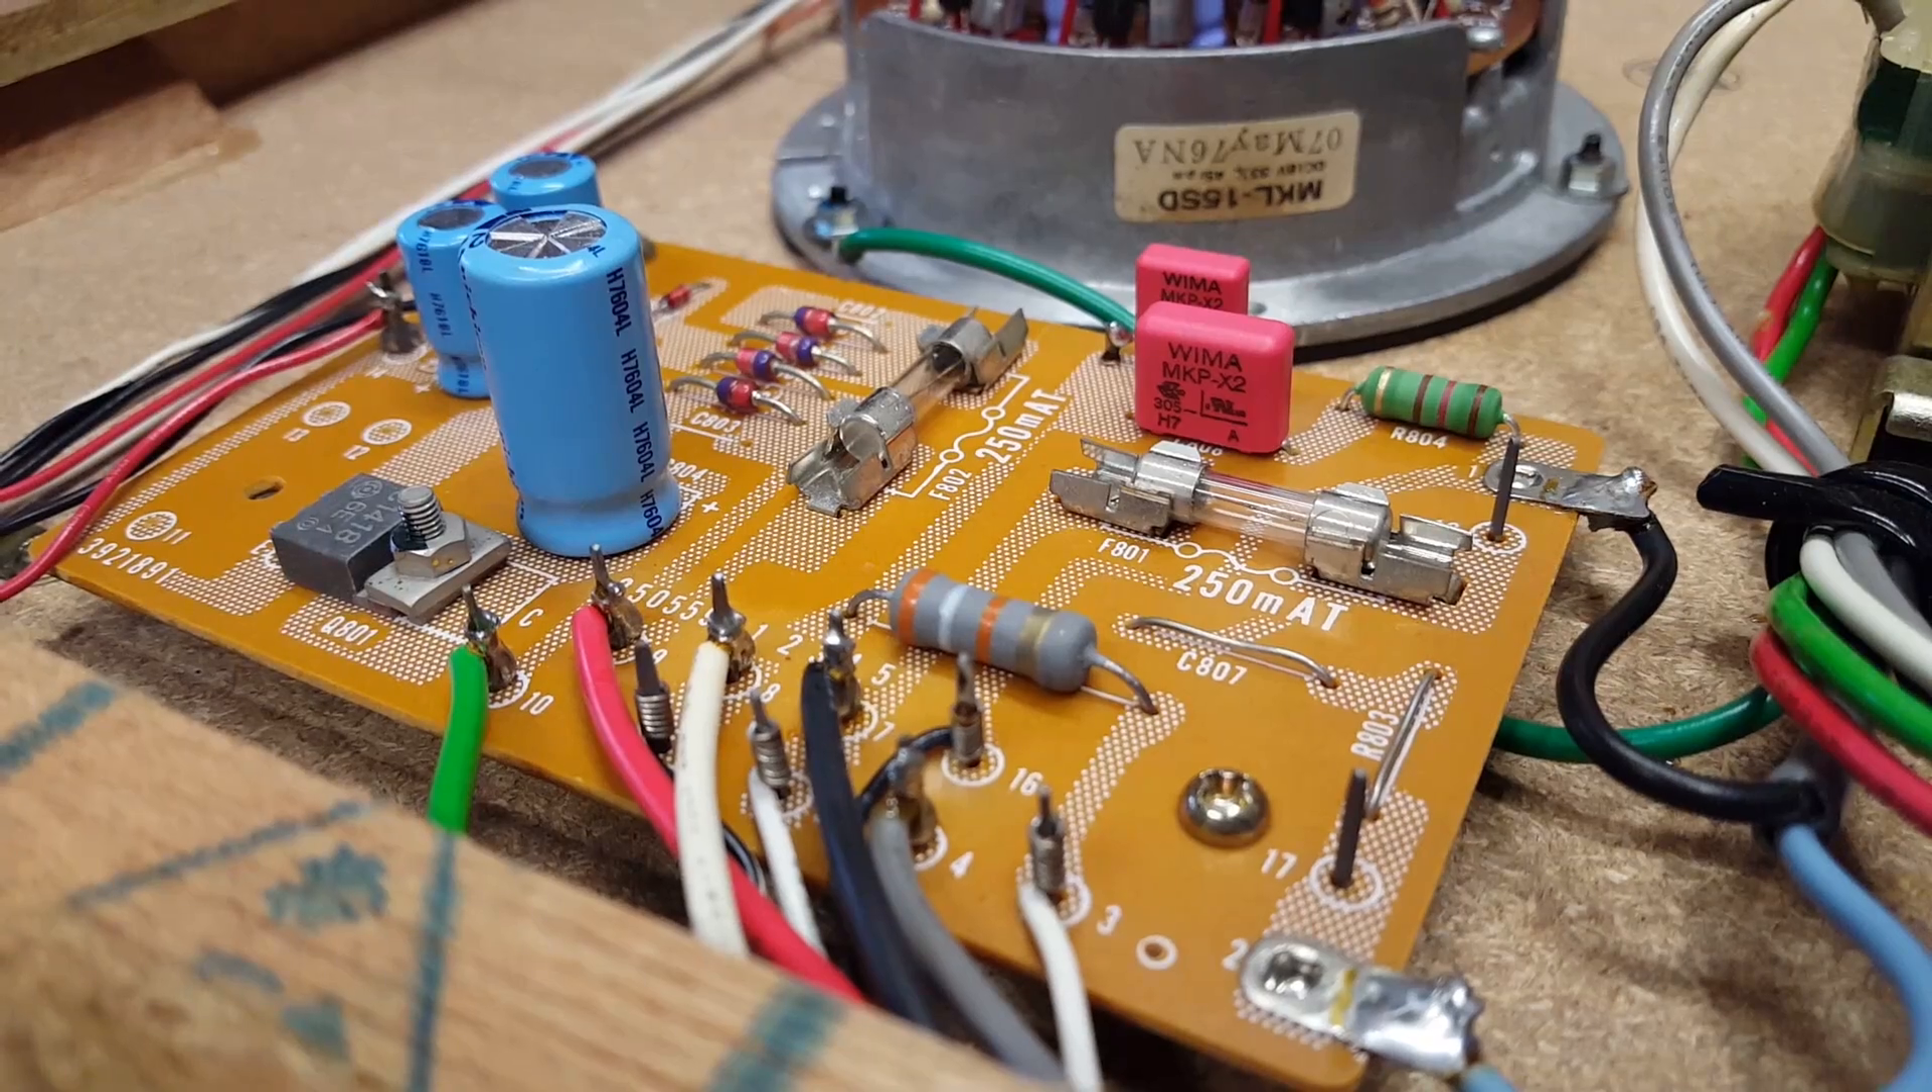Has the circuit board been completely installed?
Yes.